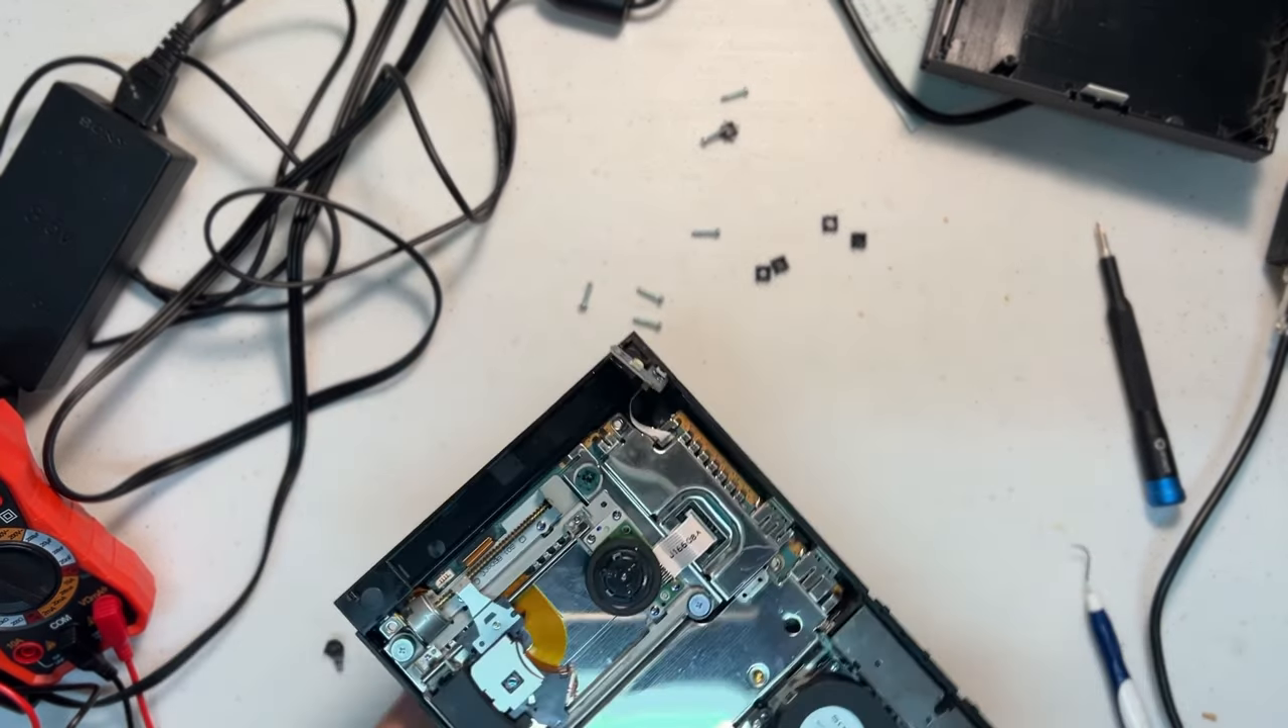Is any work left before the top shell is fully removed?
No.